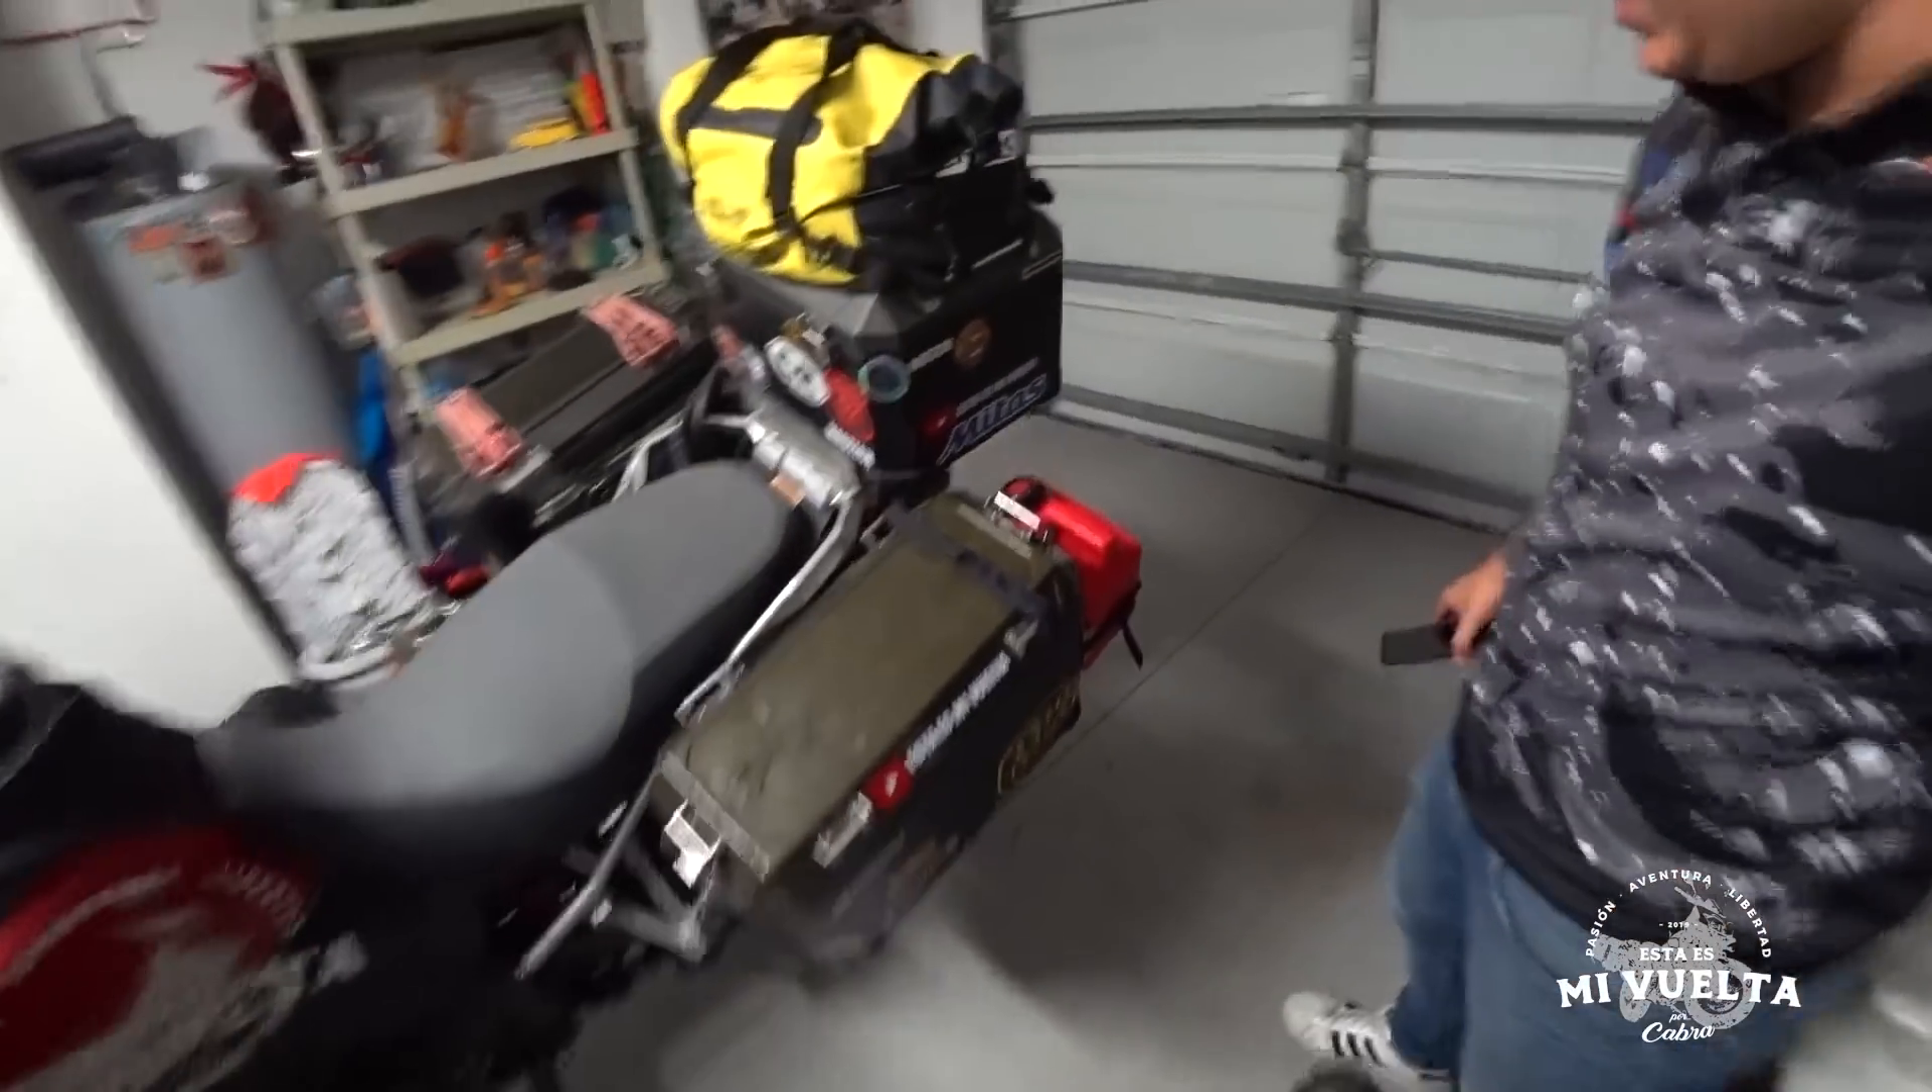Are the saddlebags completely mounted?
Yes.